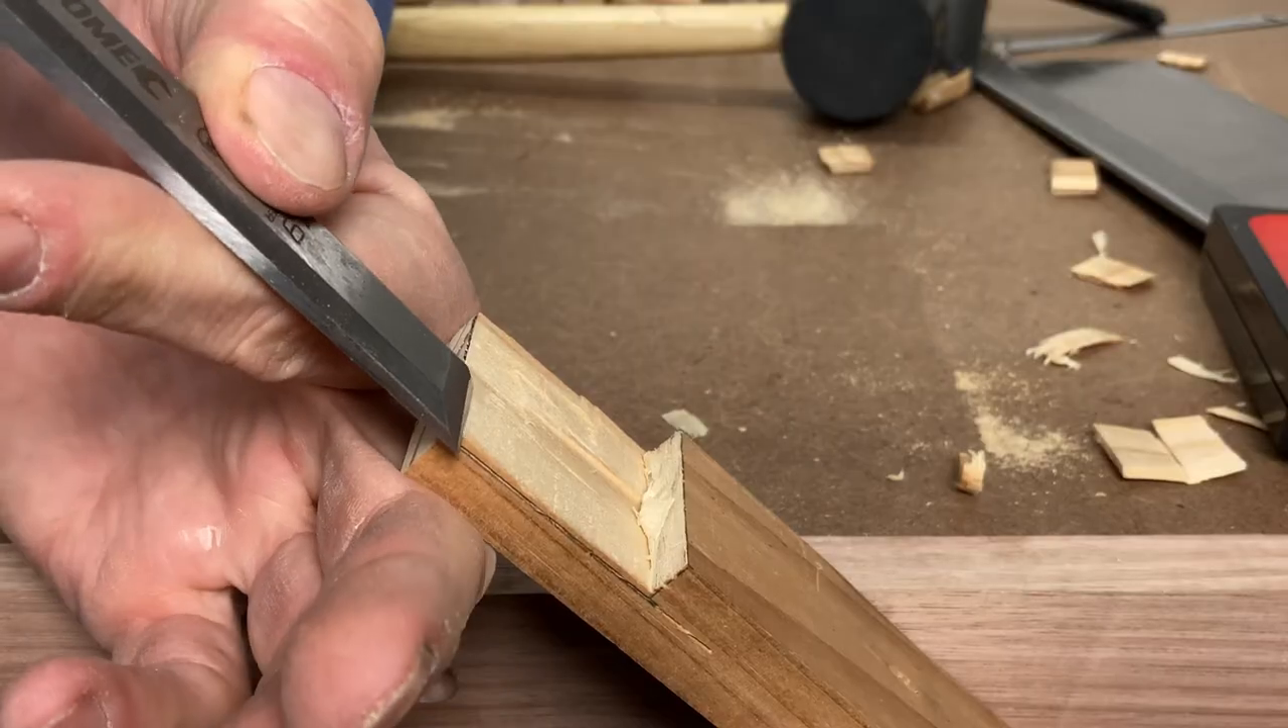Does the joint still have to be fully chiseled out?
Yes.